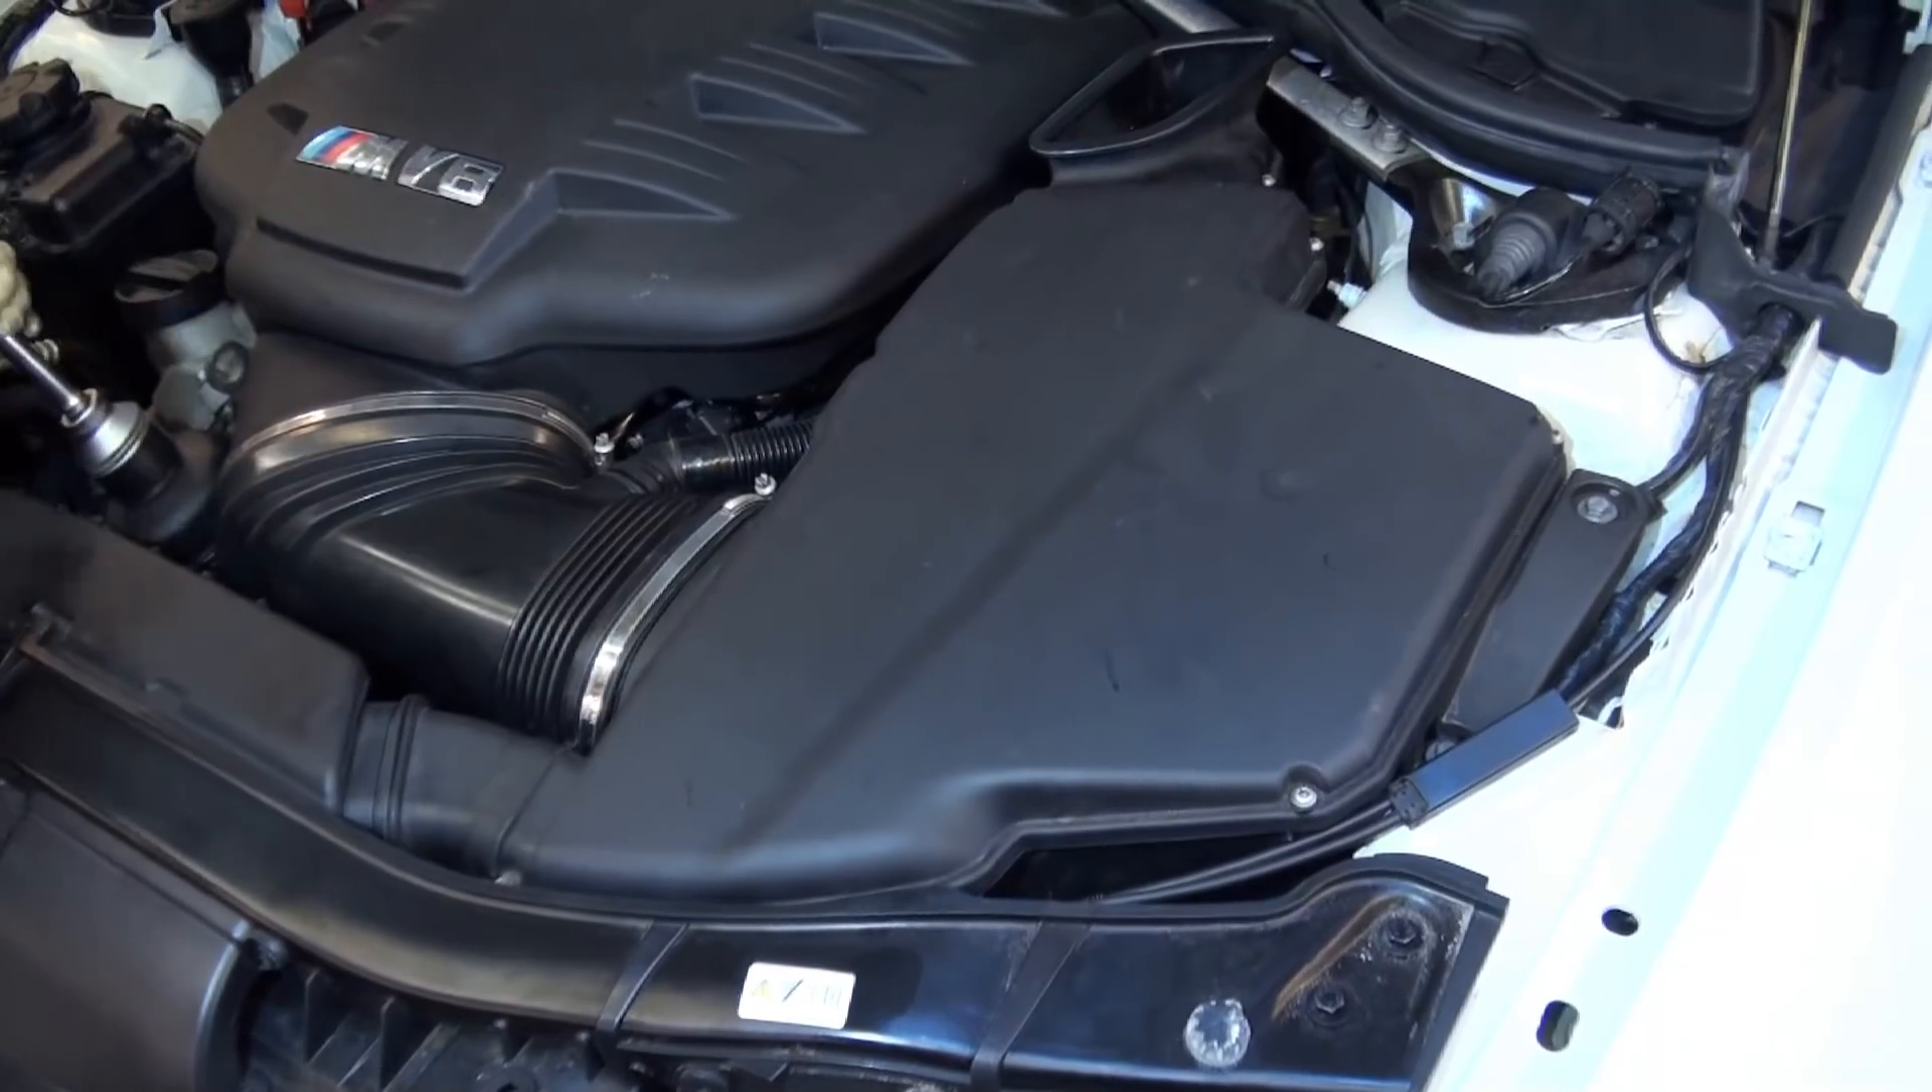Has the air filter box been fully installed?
Yes.